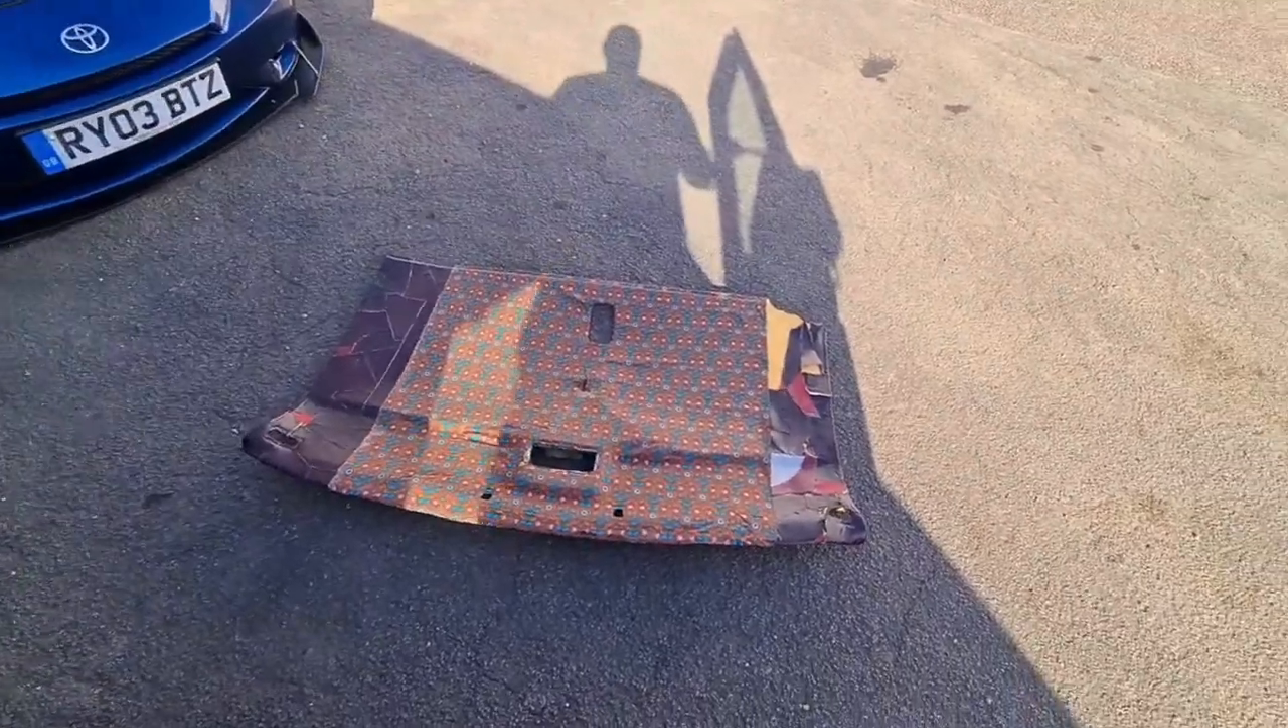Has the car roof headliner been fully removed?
Yes.